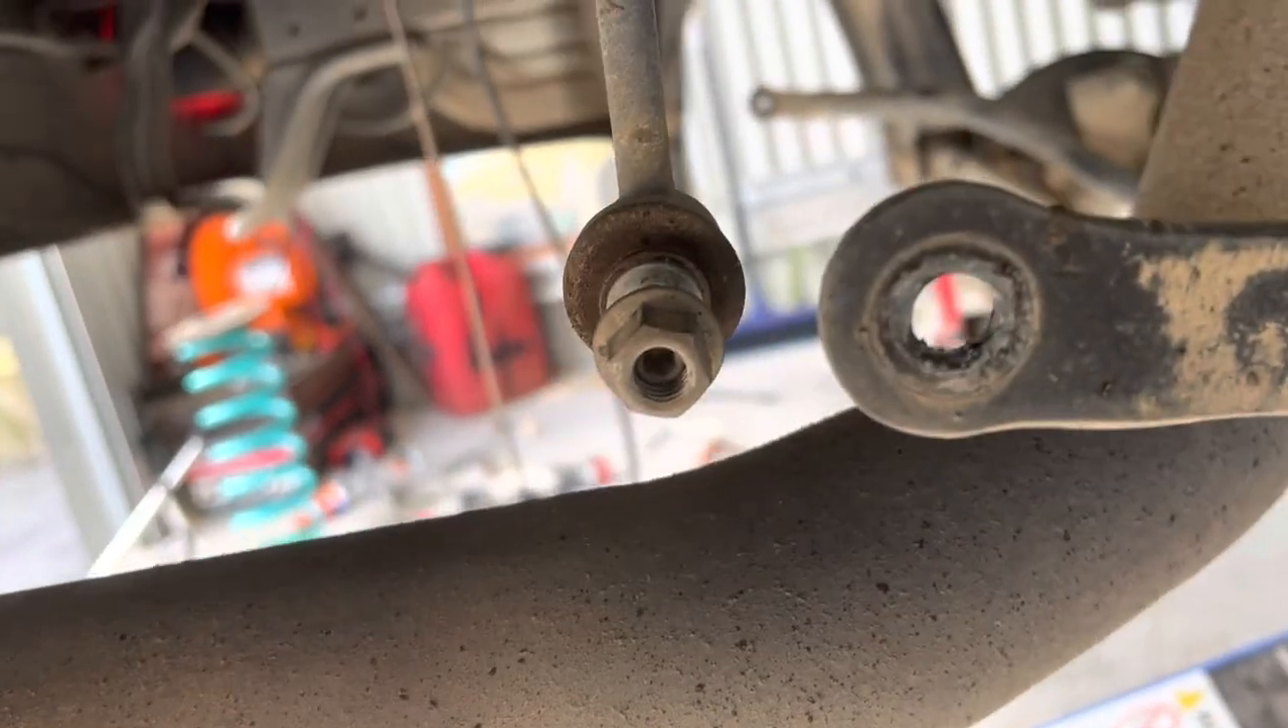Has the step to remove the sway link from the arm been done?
Yes.